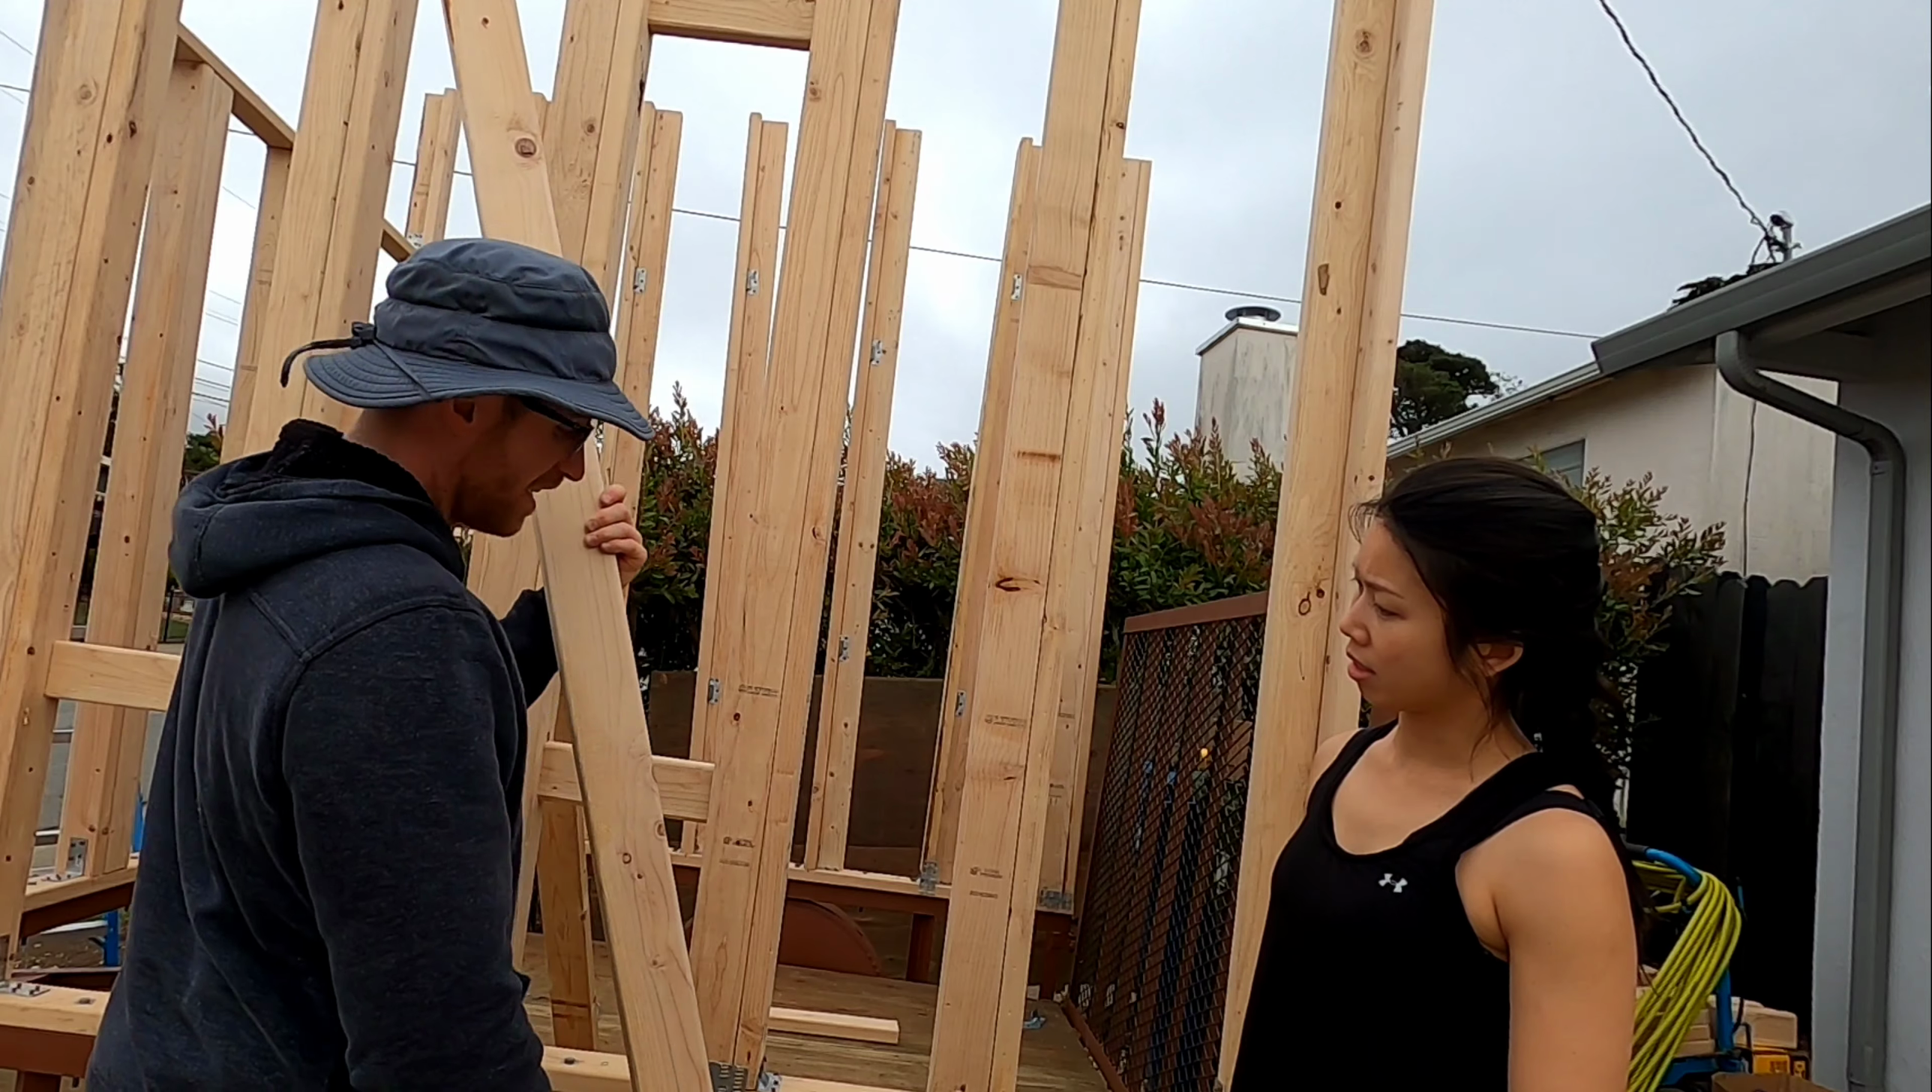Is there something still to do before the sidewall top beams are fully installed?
Yes.